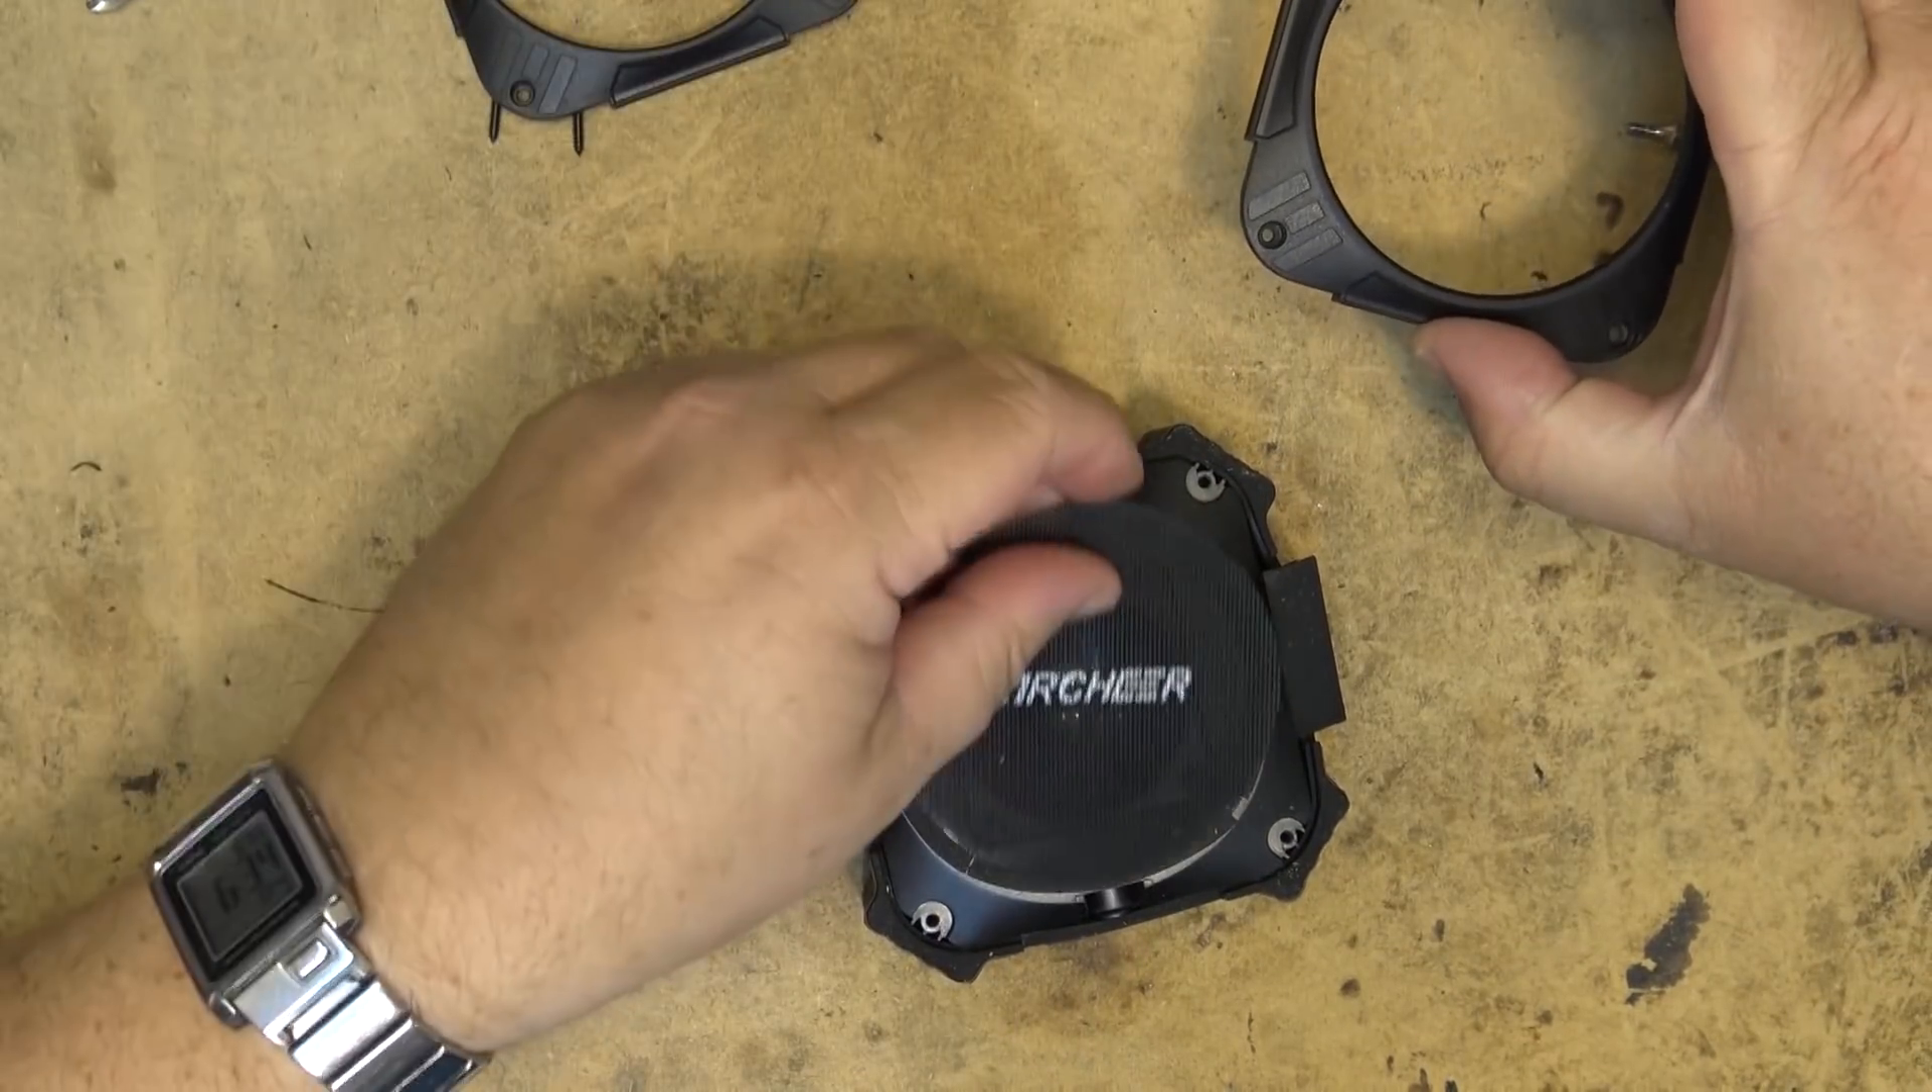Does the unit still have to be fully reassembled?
Yes.